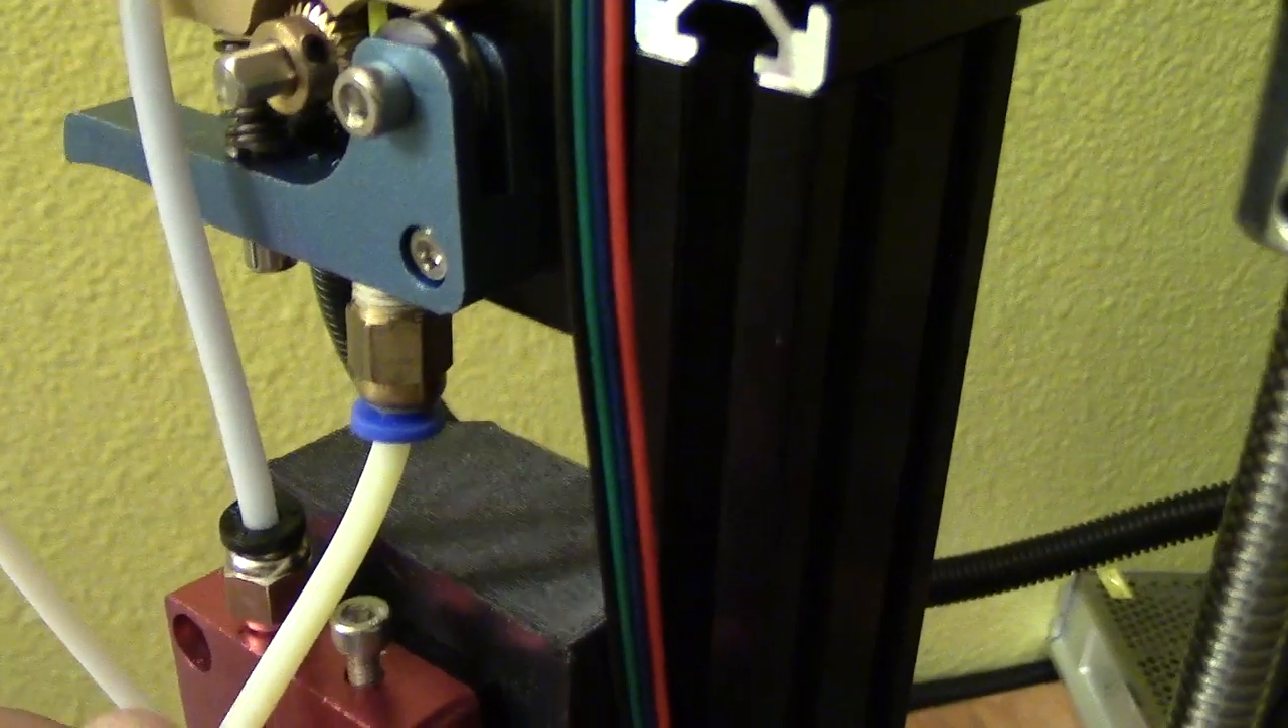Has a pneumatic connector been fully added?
Yes.